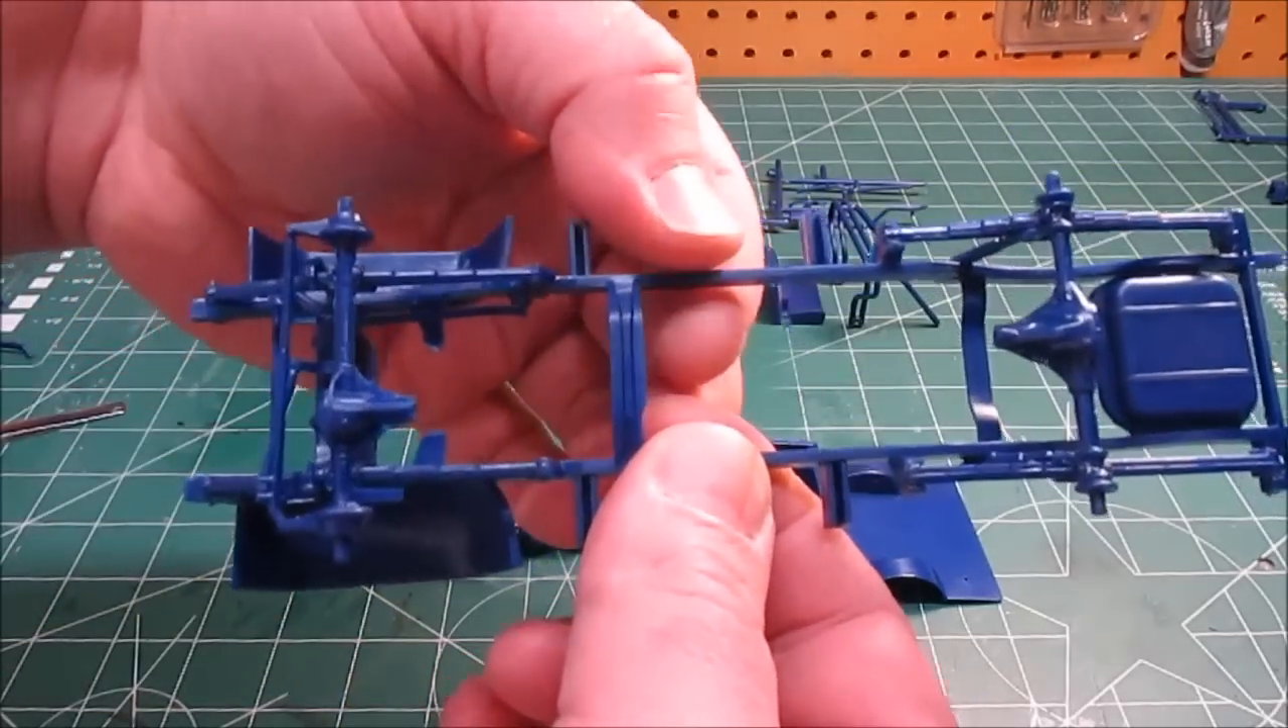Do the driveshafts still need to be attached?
Yes.